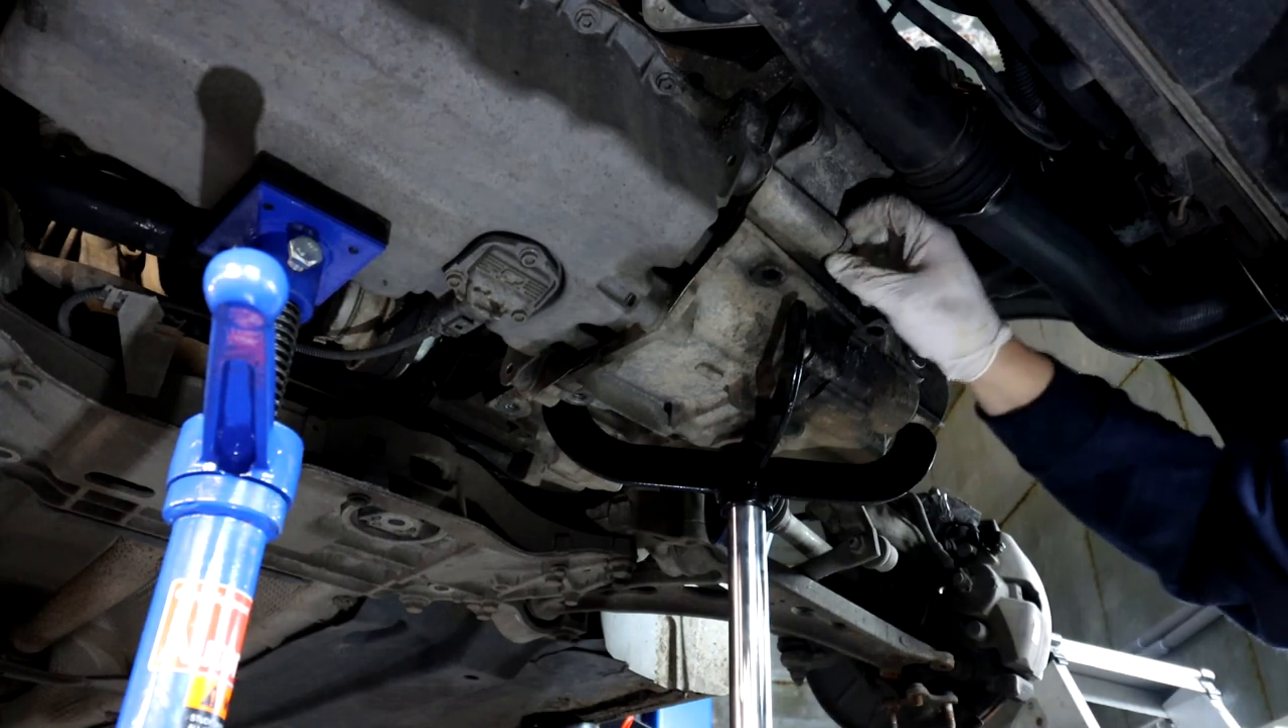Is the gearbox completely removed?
No.